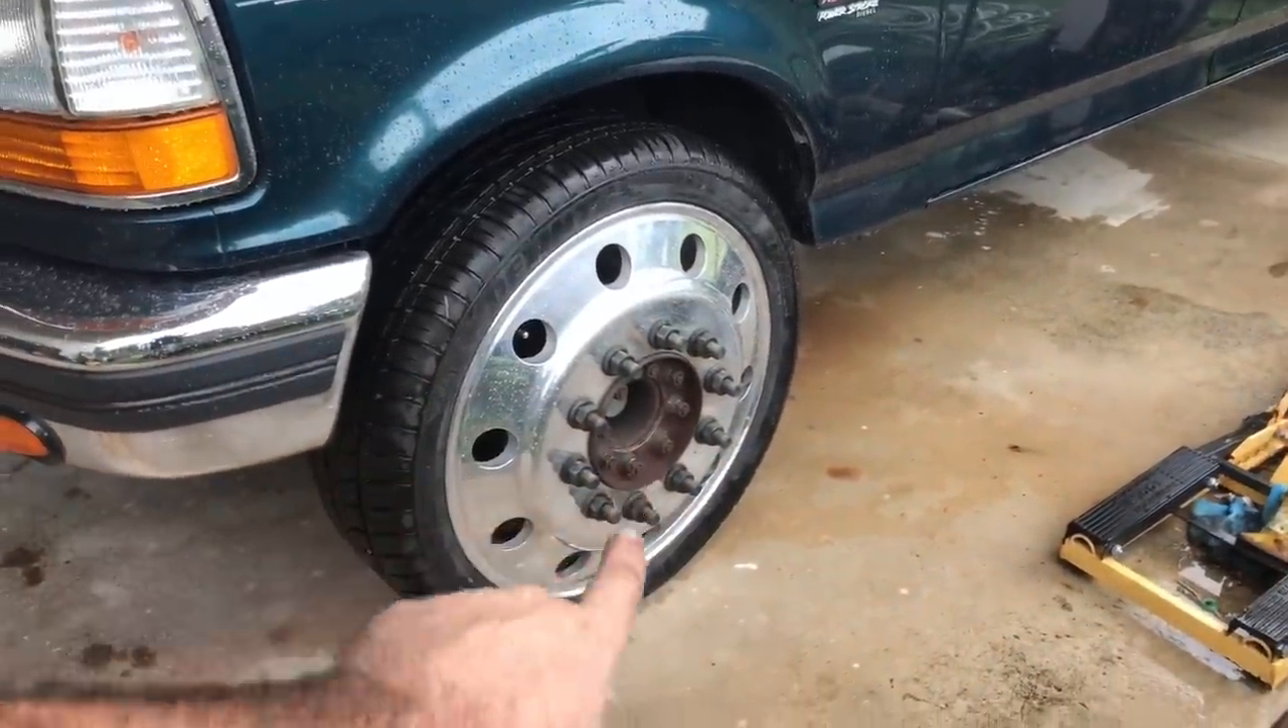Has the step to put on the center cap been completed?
No.